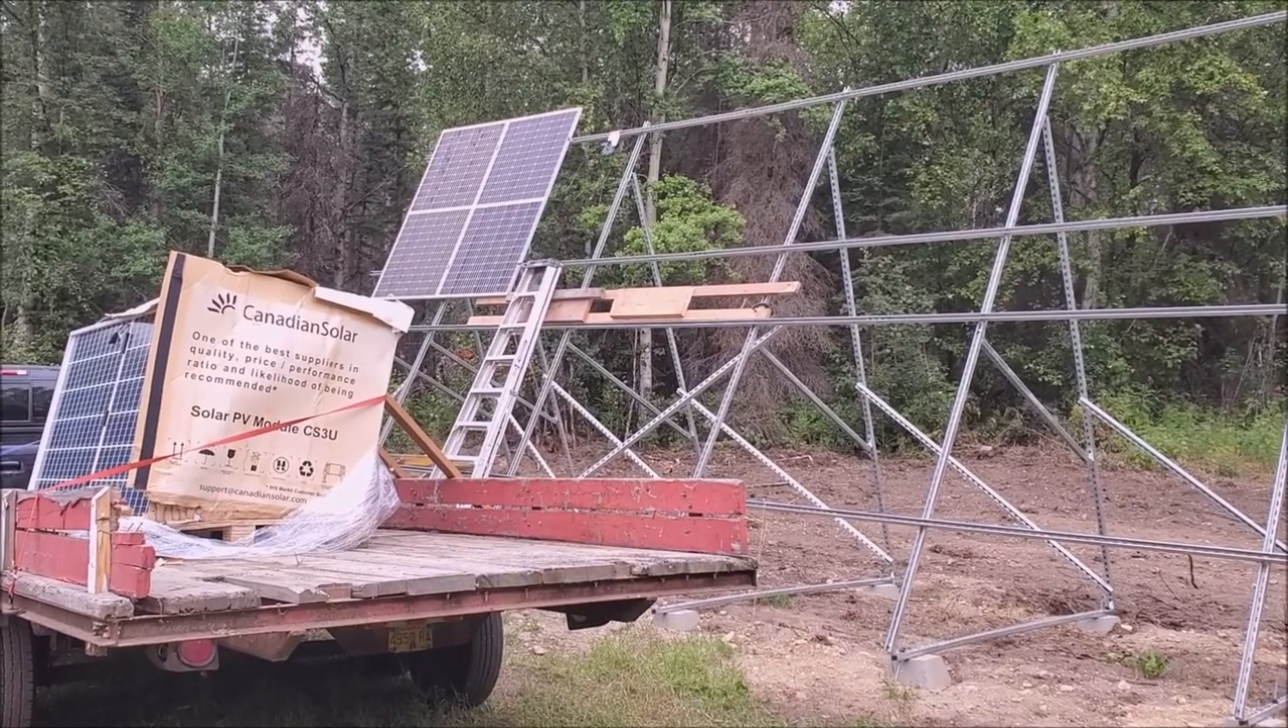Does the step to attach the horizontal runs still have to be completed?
No.